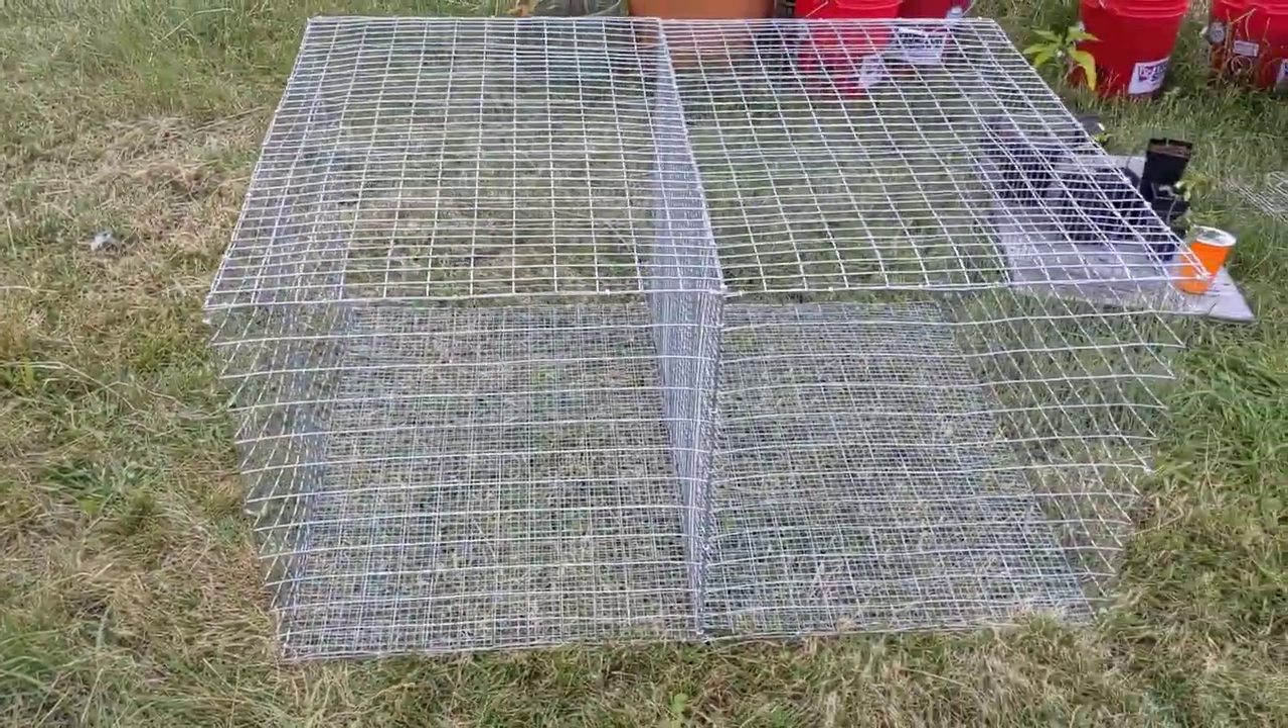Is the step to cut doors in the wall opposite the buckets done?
No.